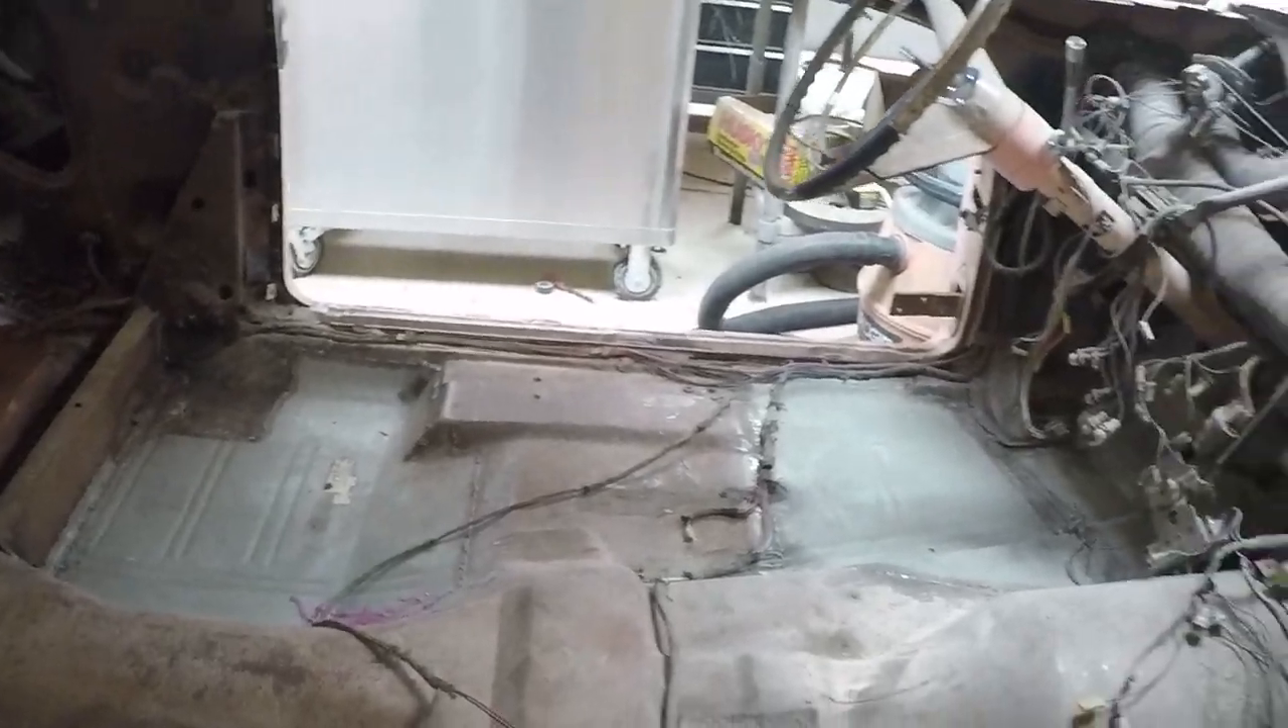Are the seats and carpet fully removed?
Yes.